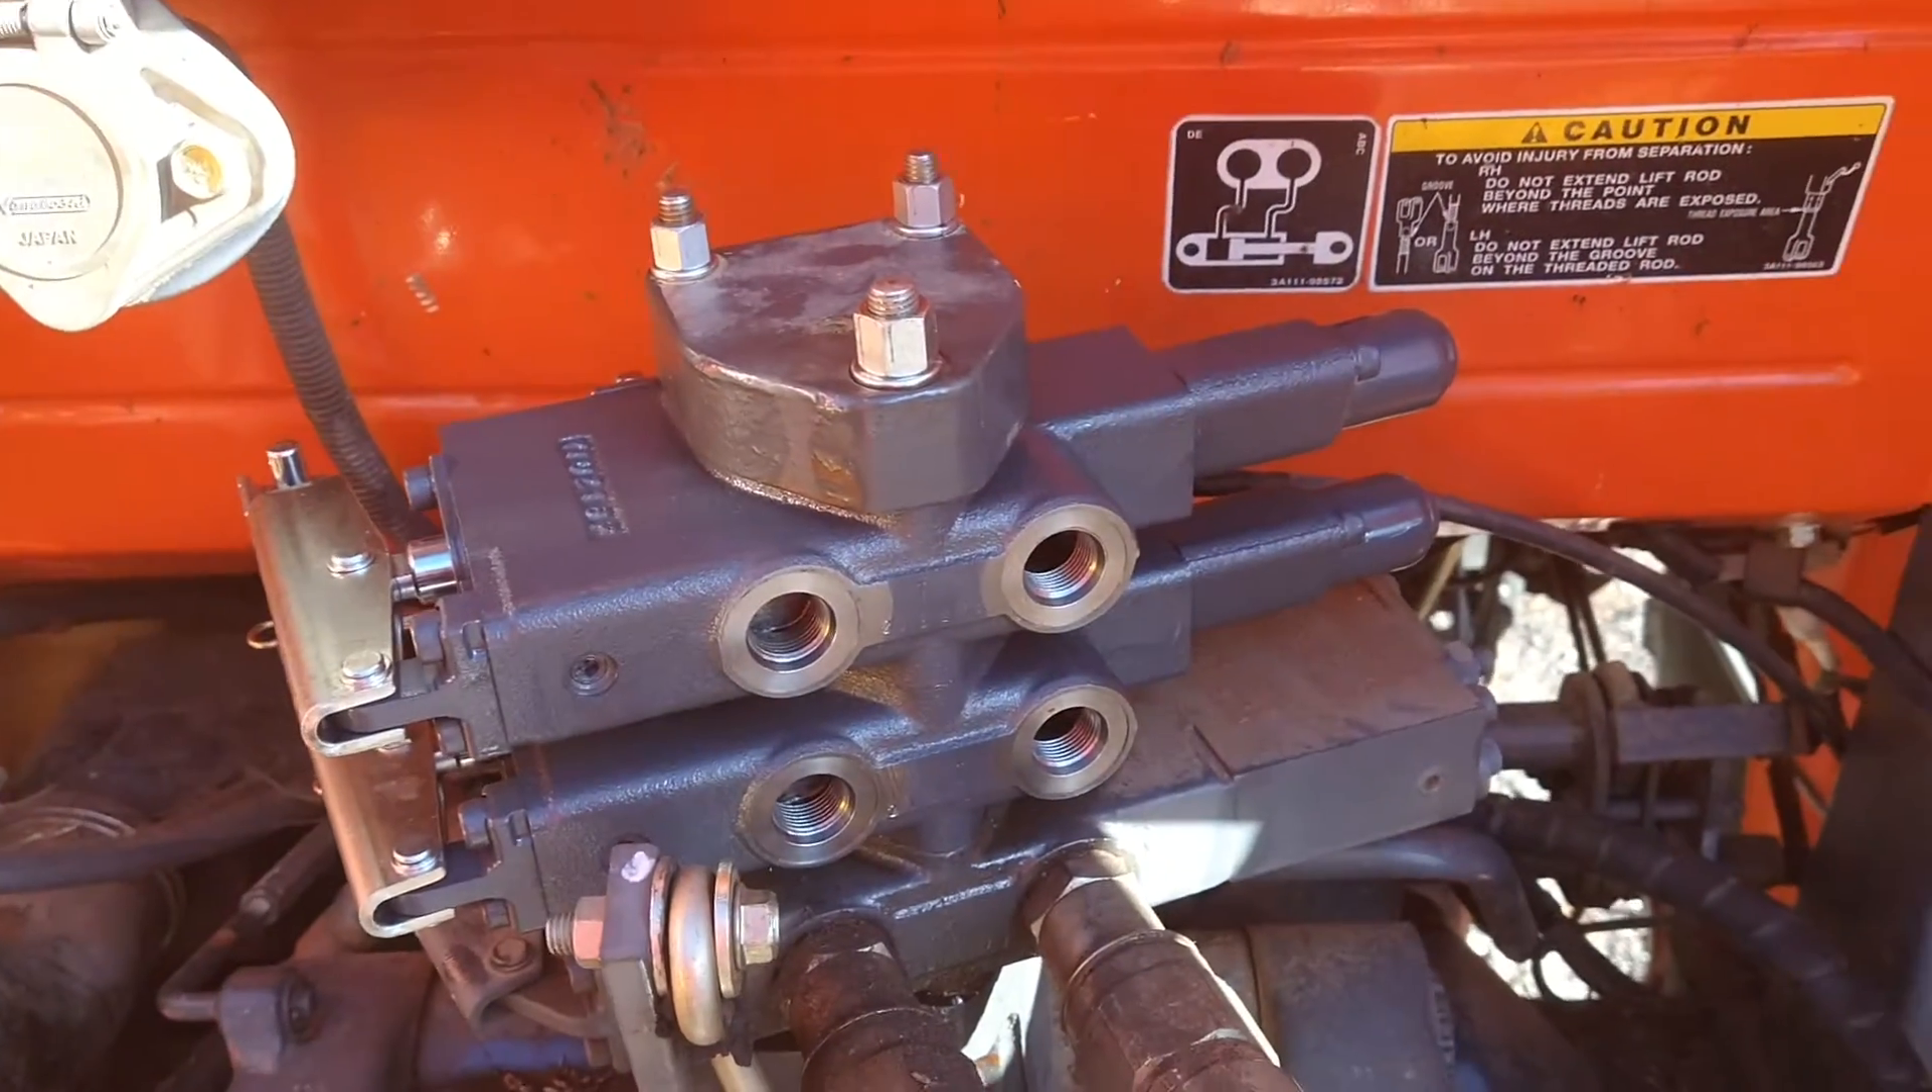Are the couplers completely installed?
No.